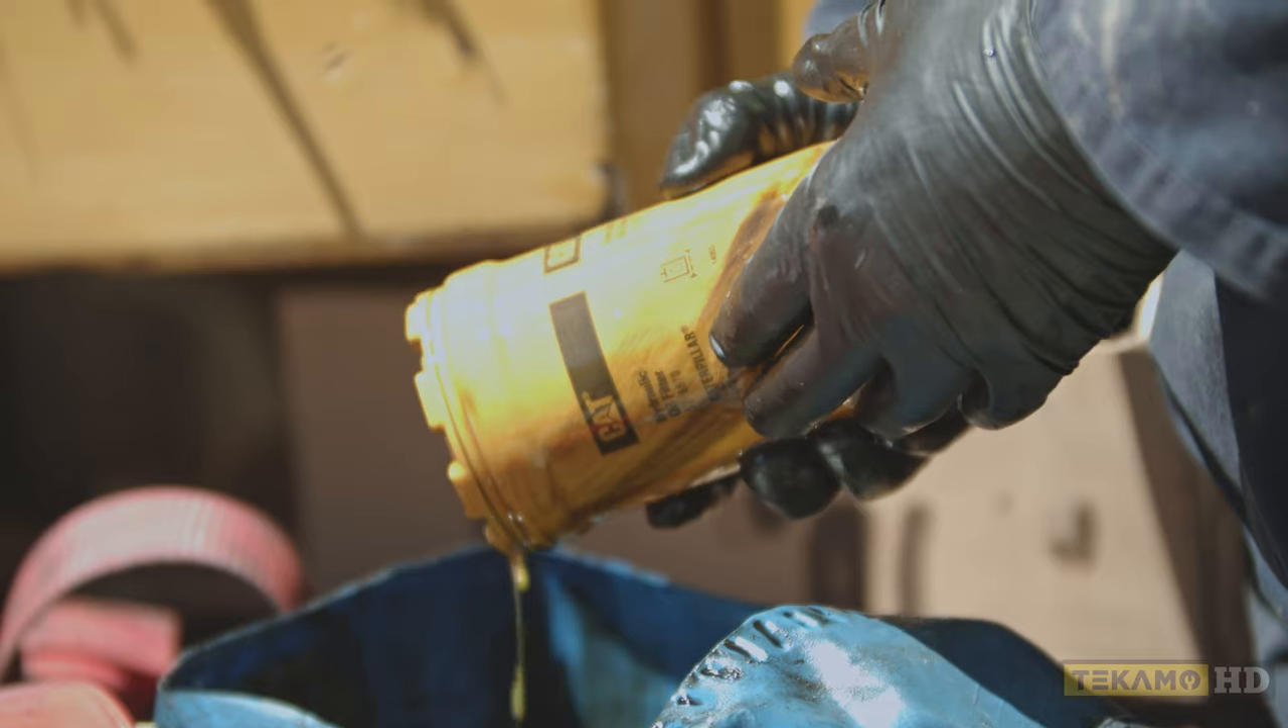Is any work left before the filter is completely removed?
No.